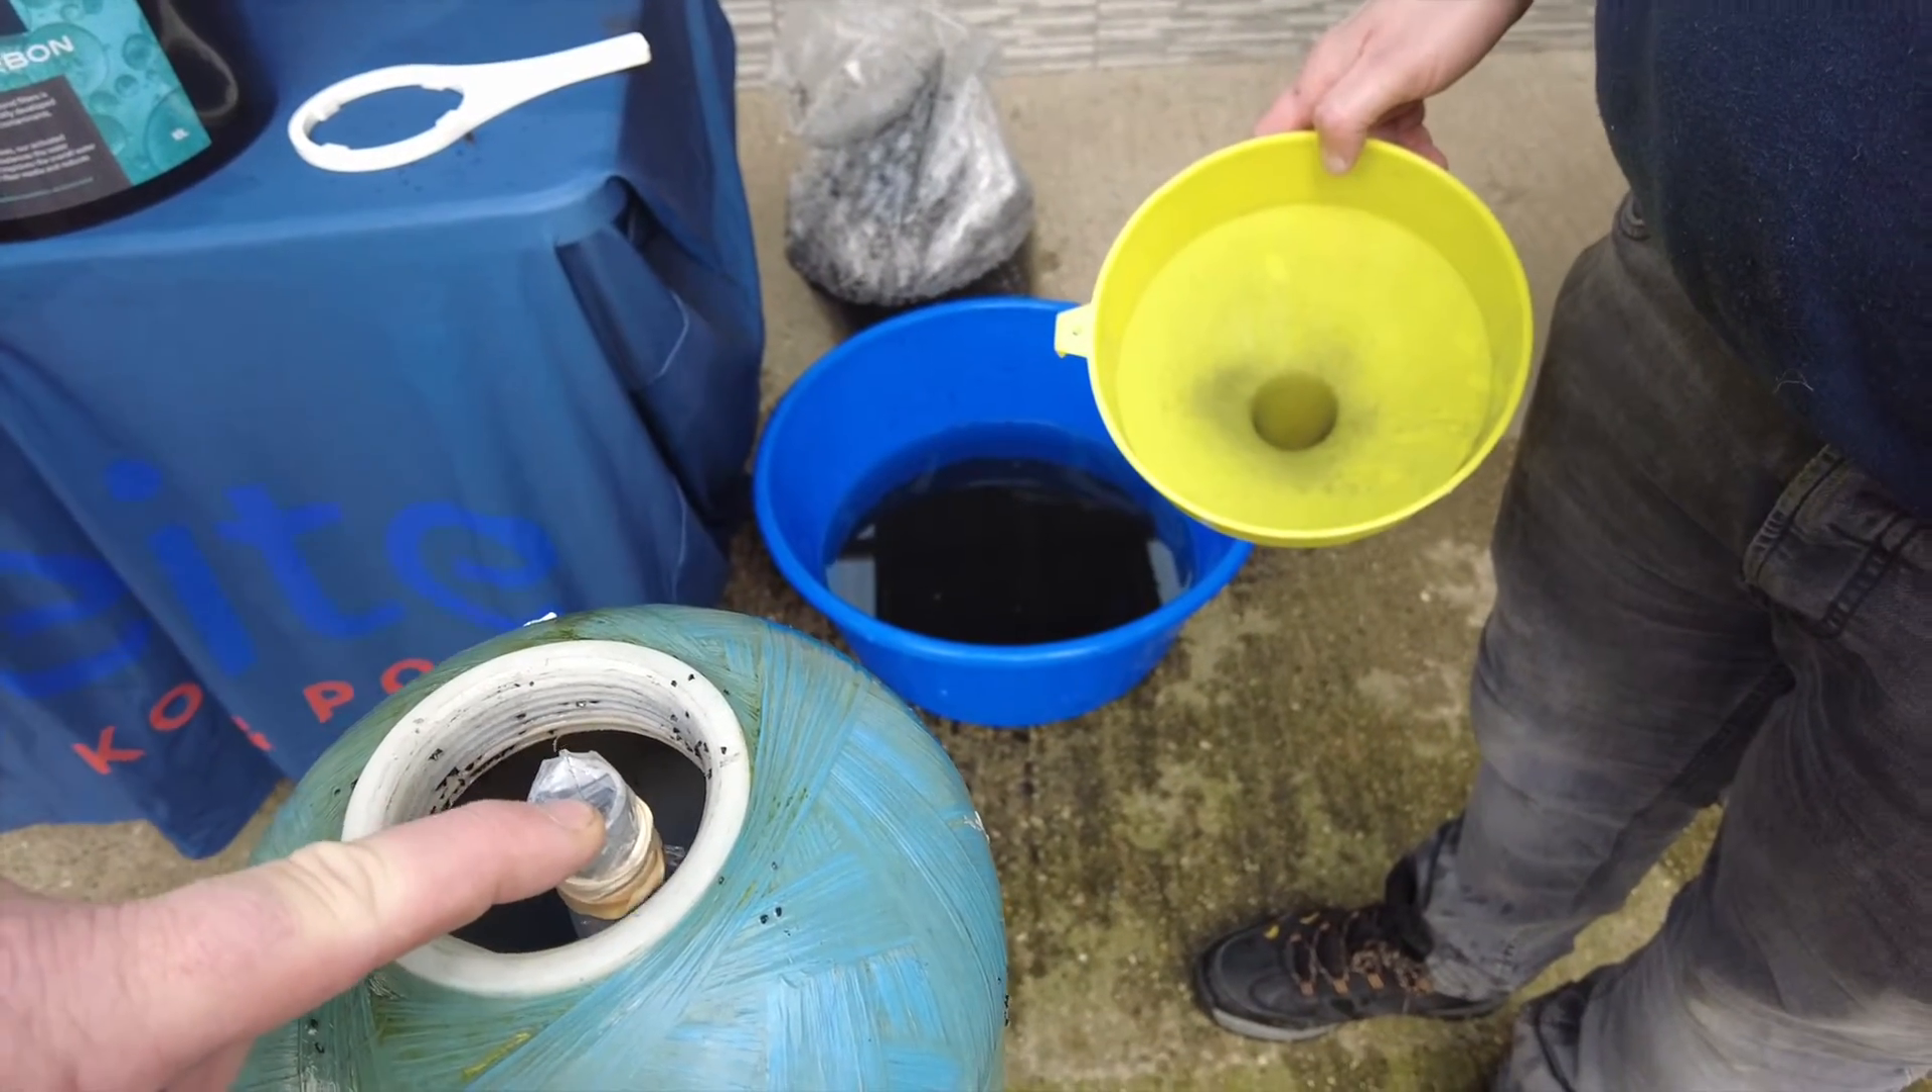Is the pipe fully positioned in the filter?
Yes.